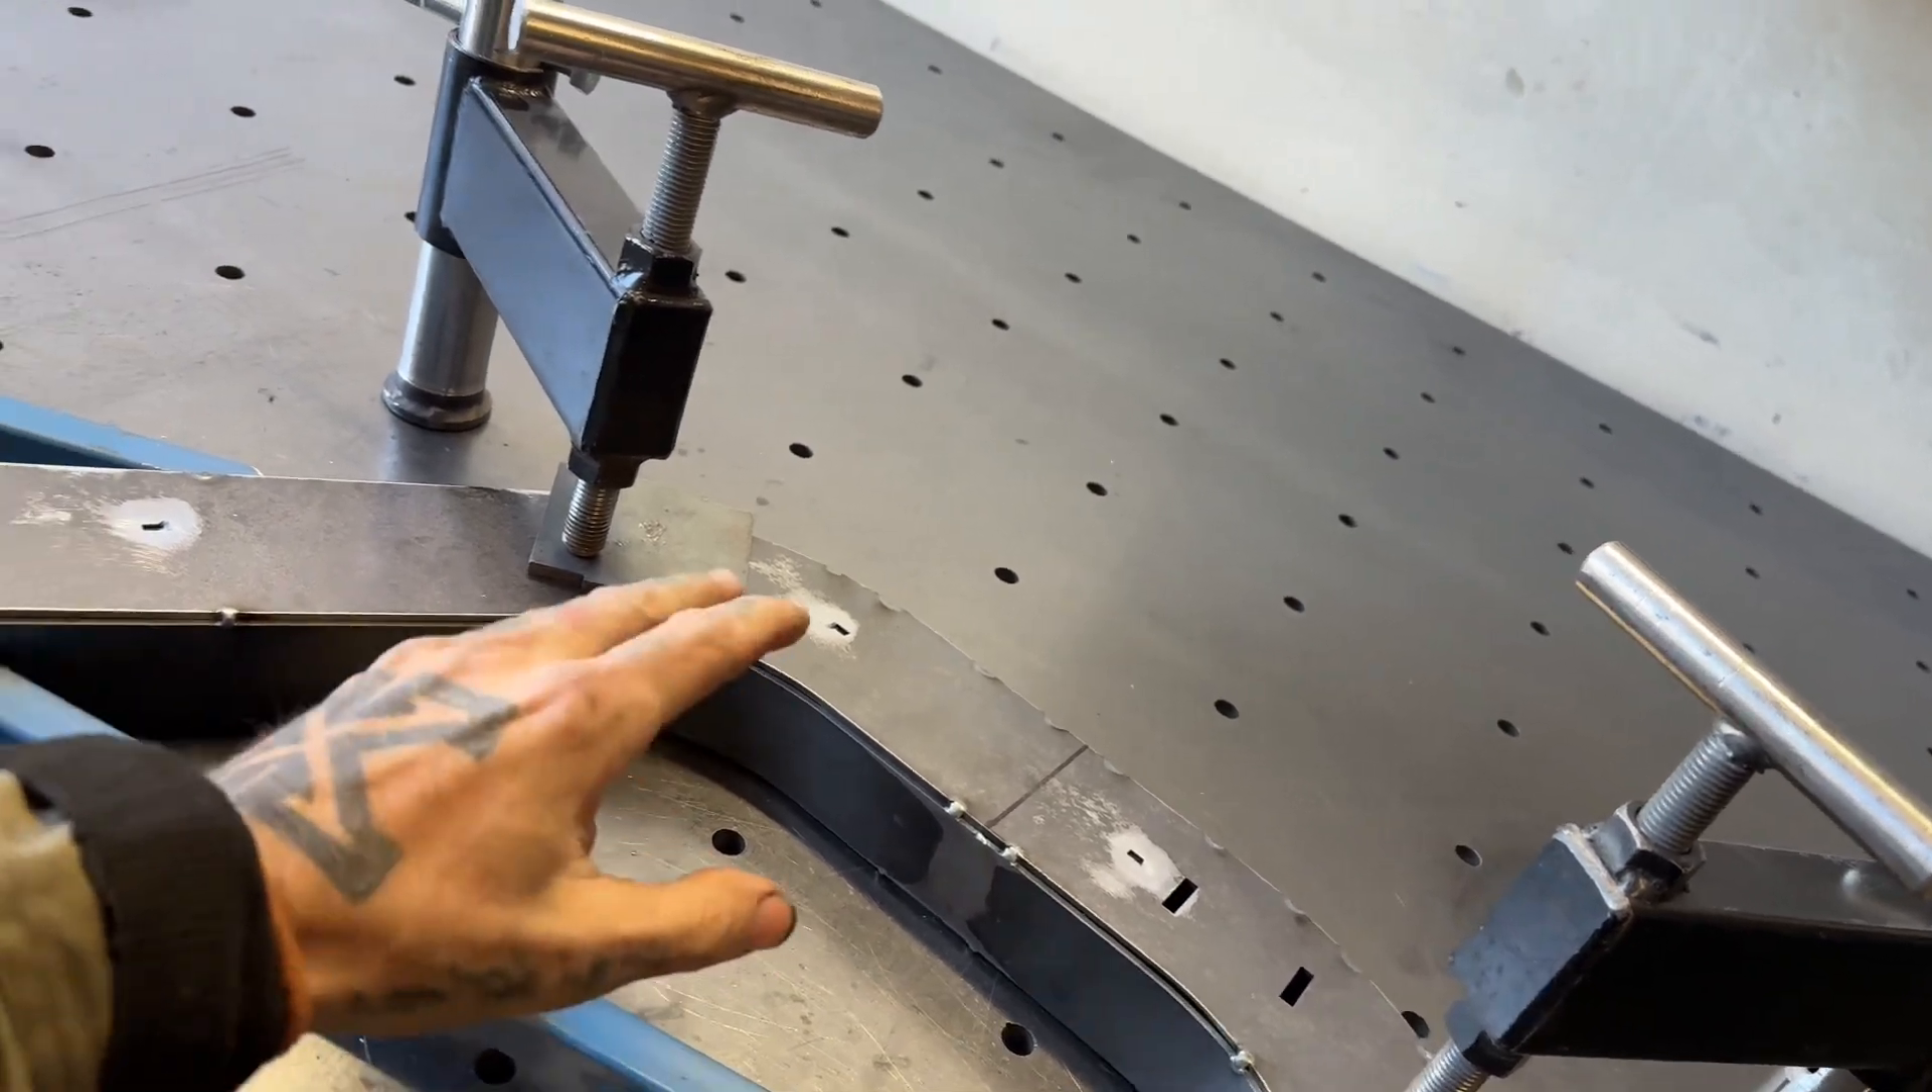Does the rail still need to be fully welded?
Yes.